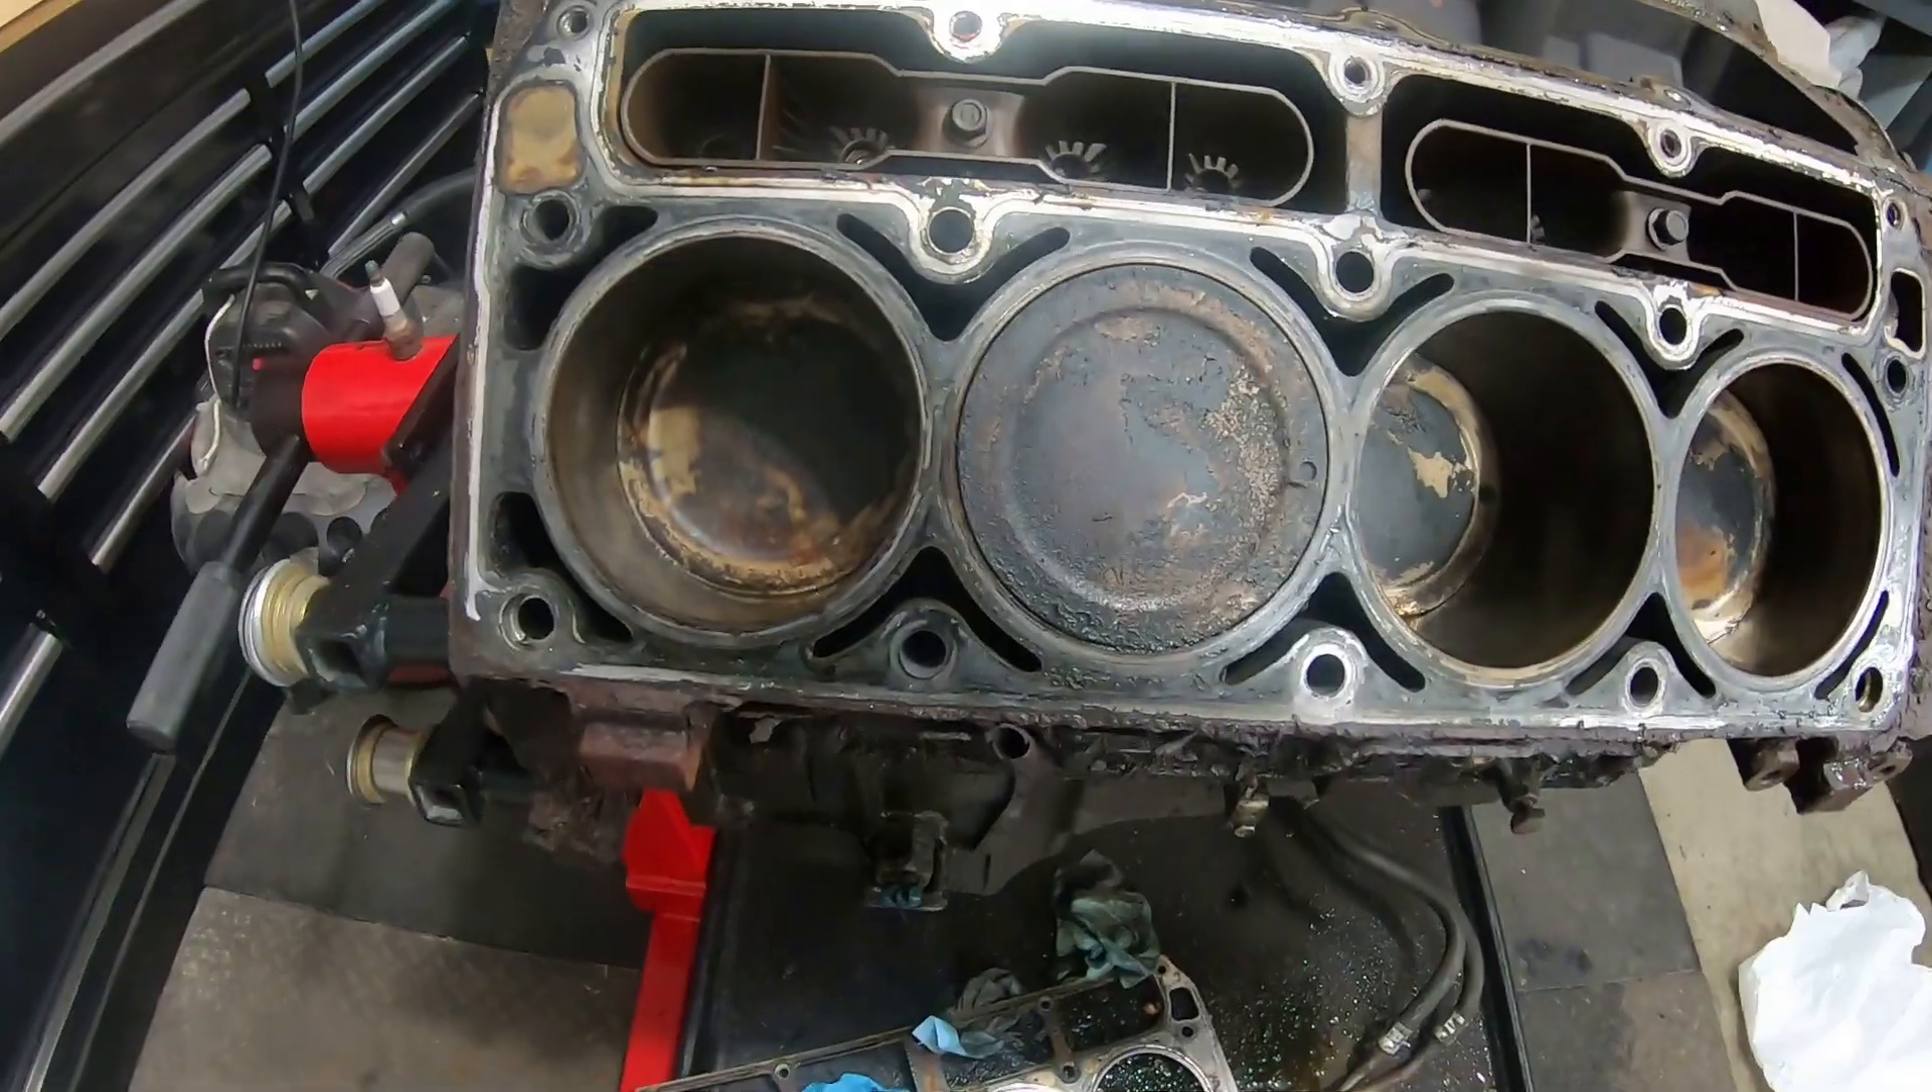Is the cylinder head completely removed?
Yes.